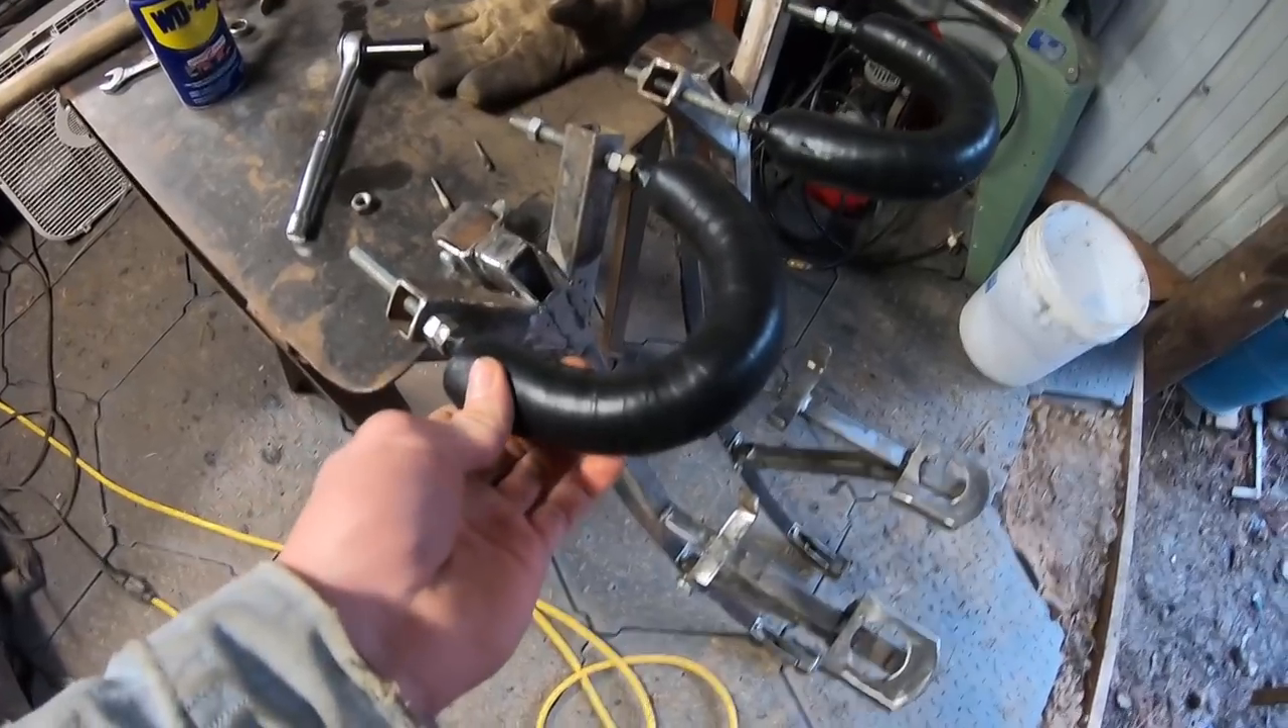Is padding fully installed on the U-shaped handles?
Yes.